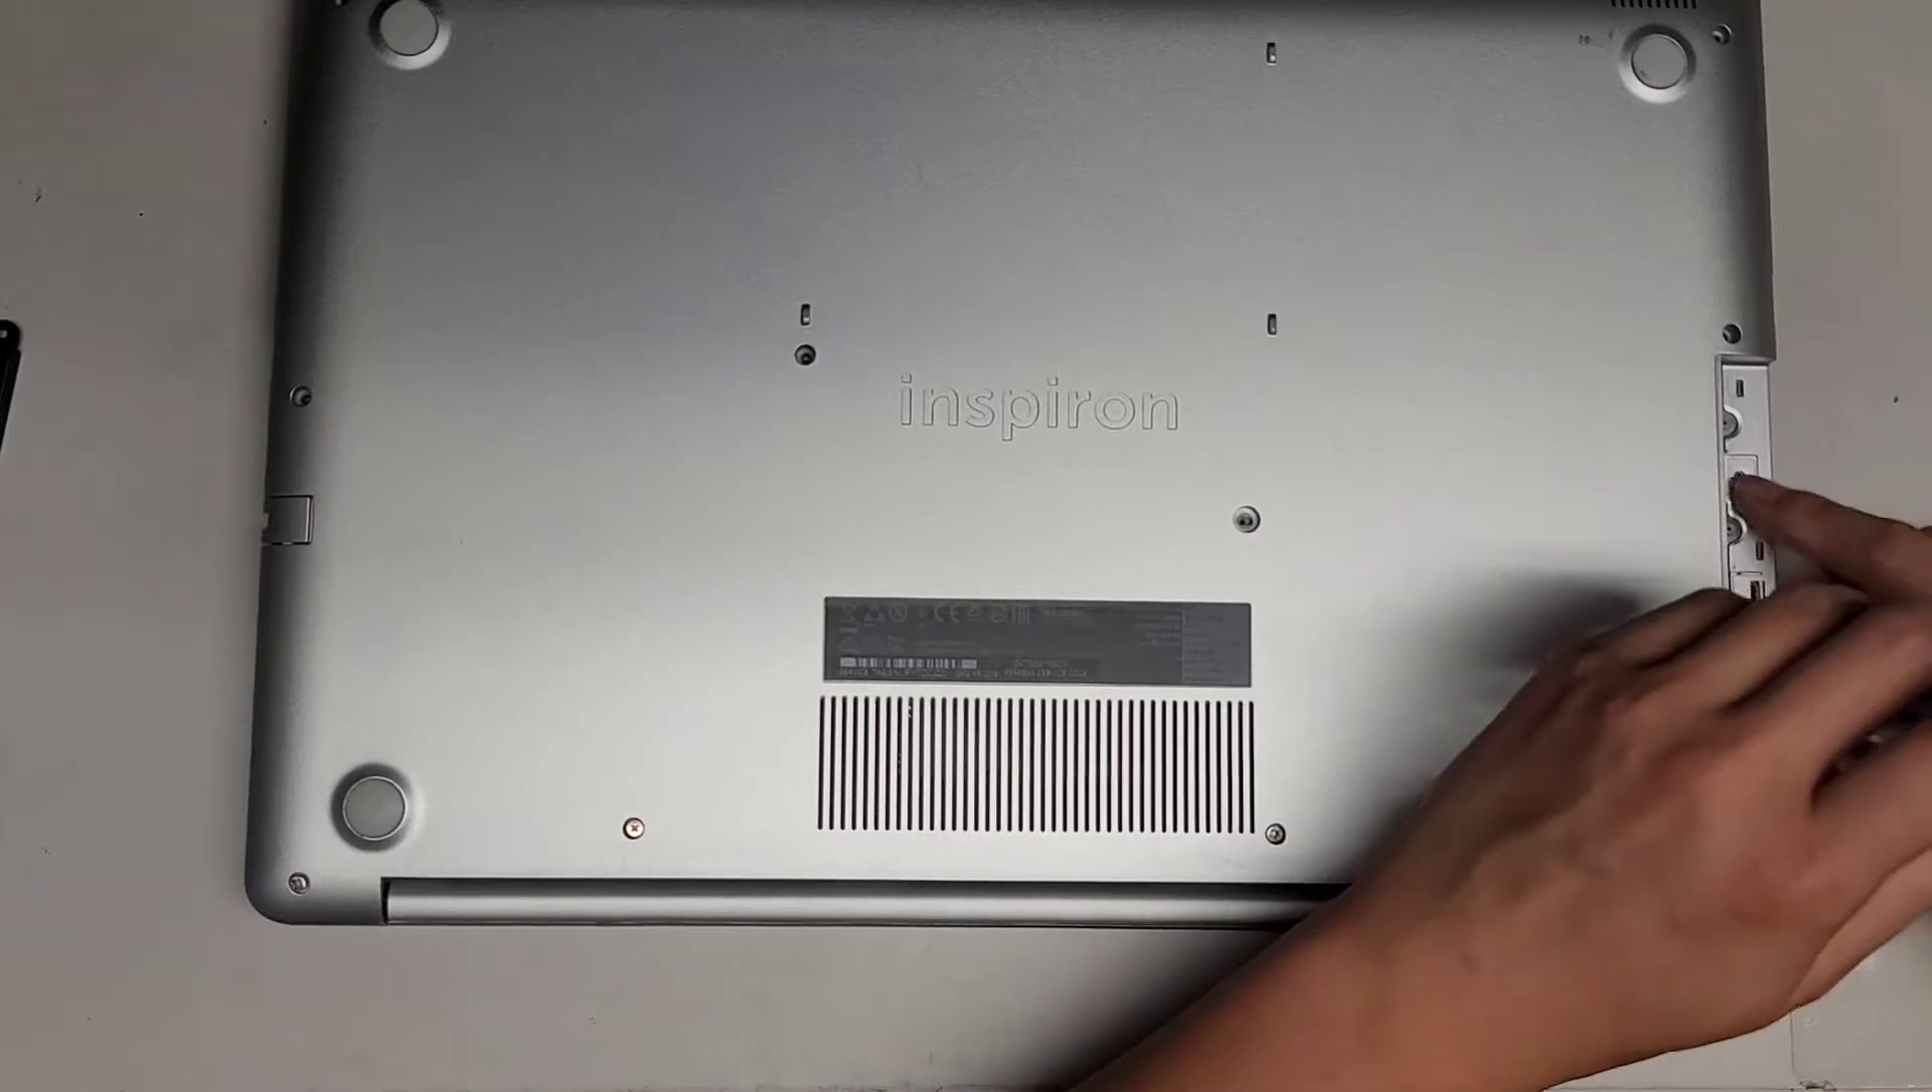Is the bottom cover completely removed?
No.